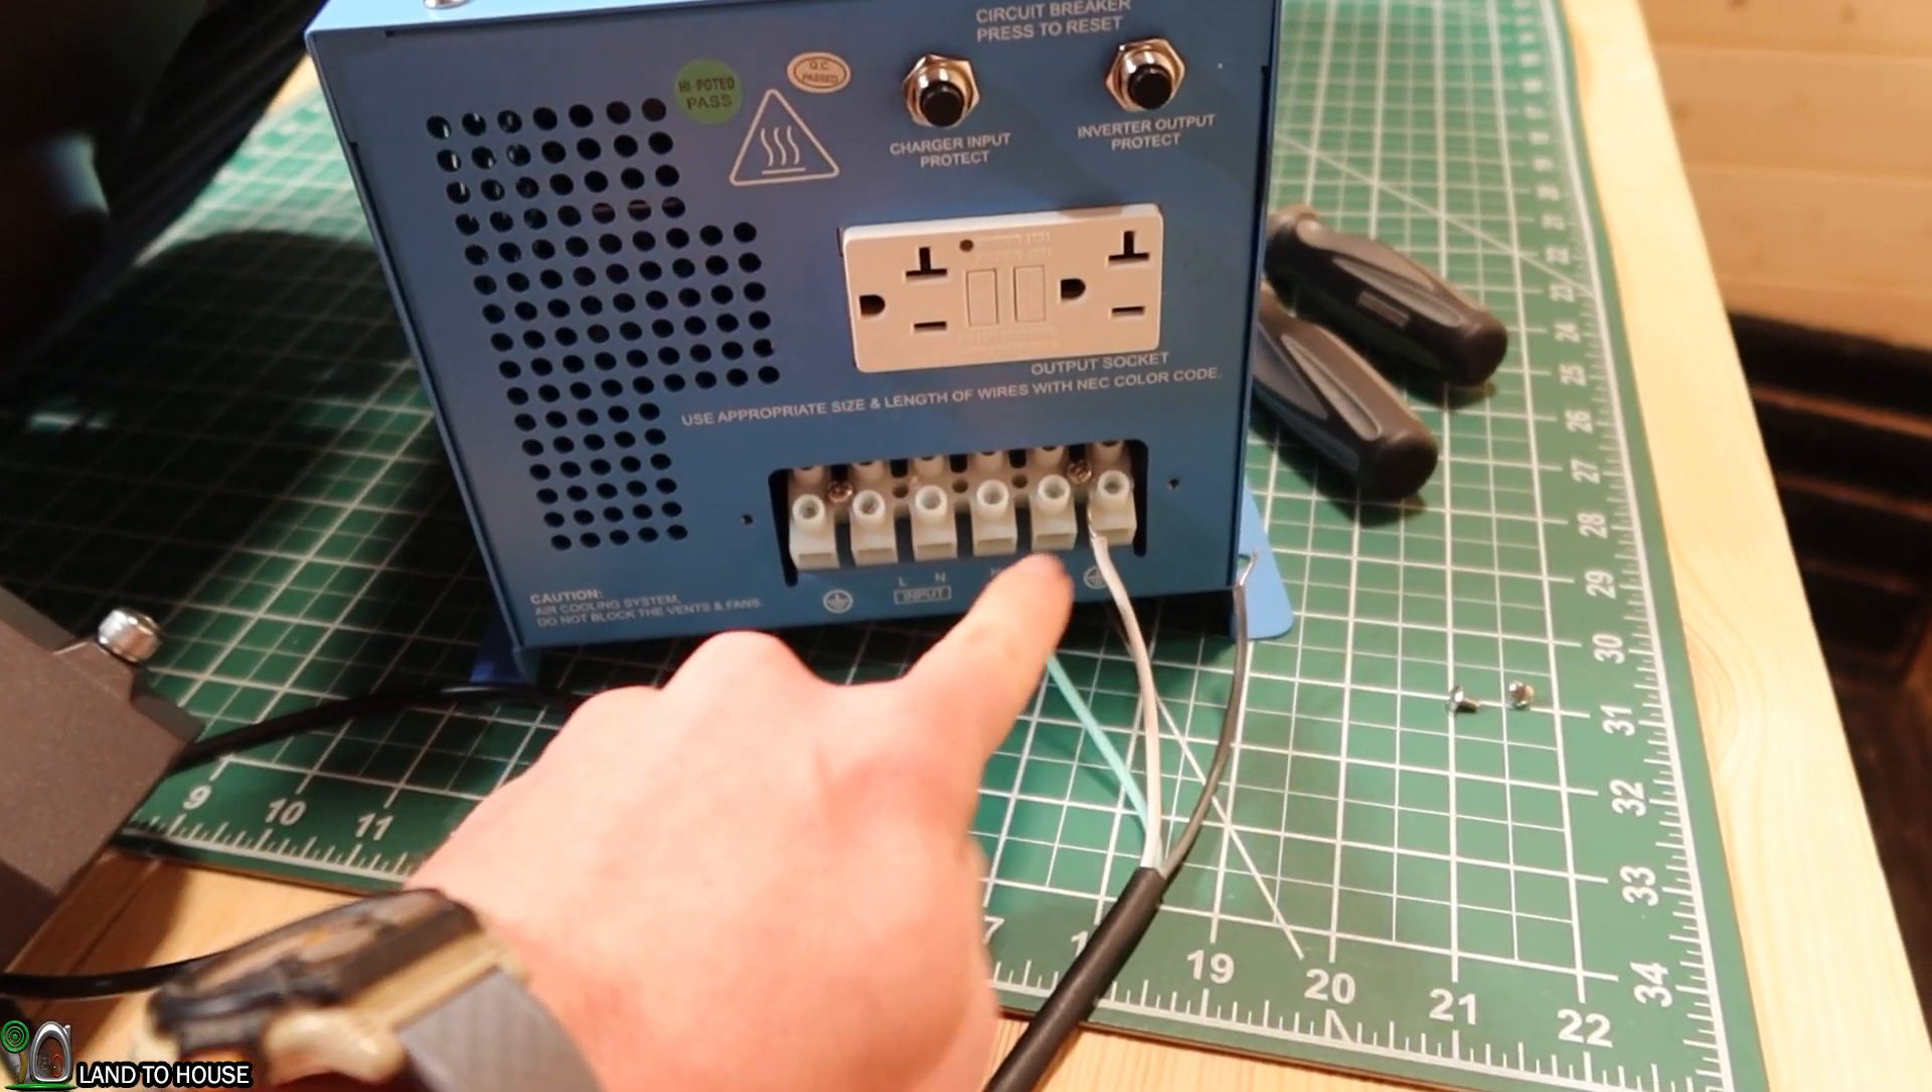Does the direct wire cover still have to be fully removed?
No.